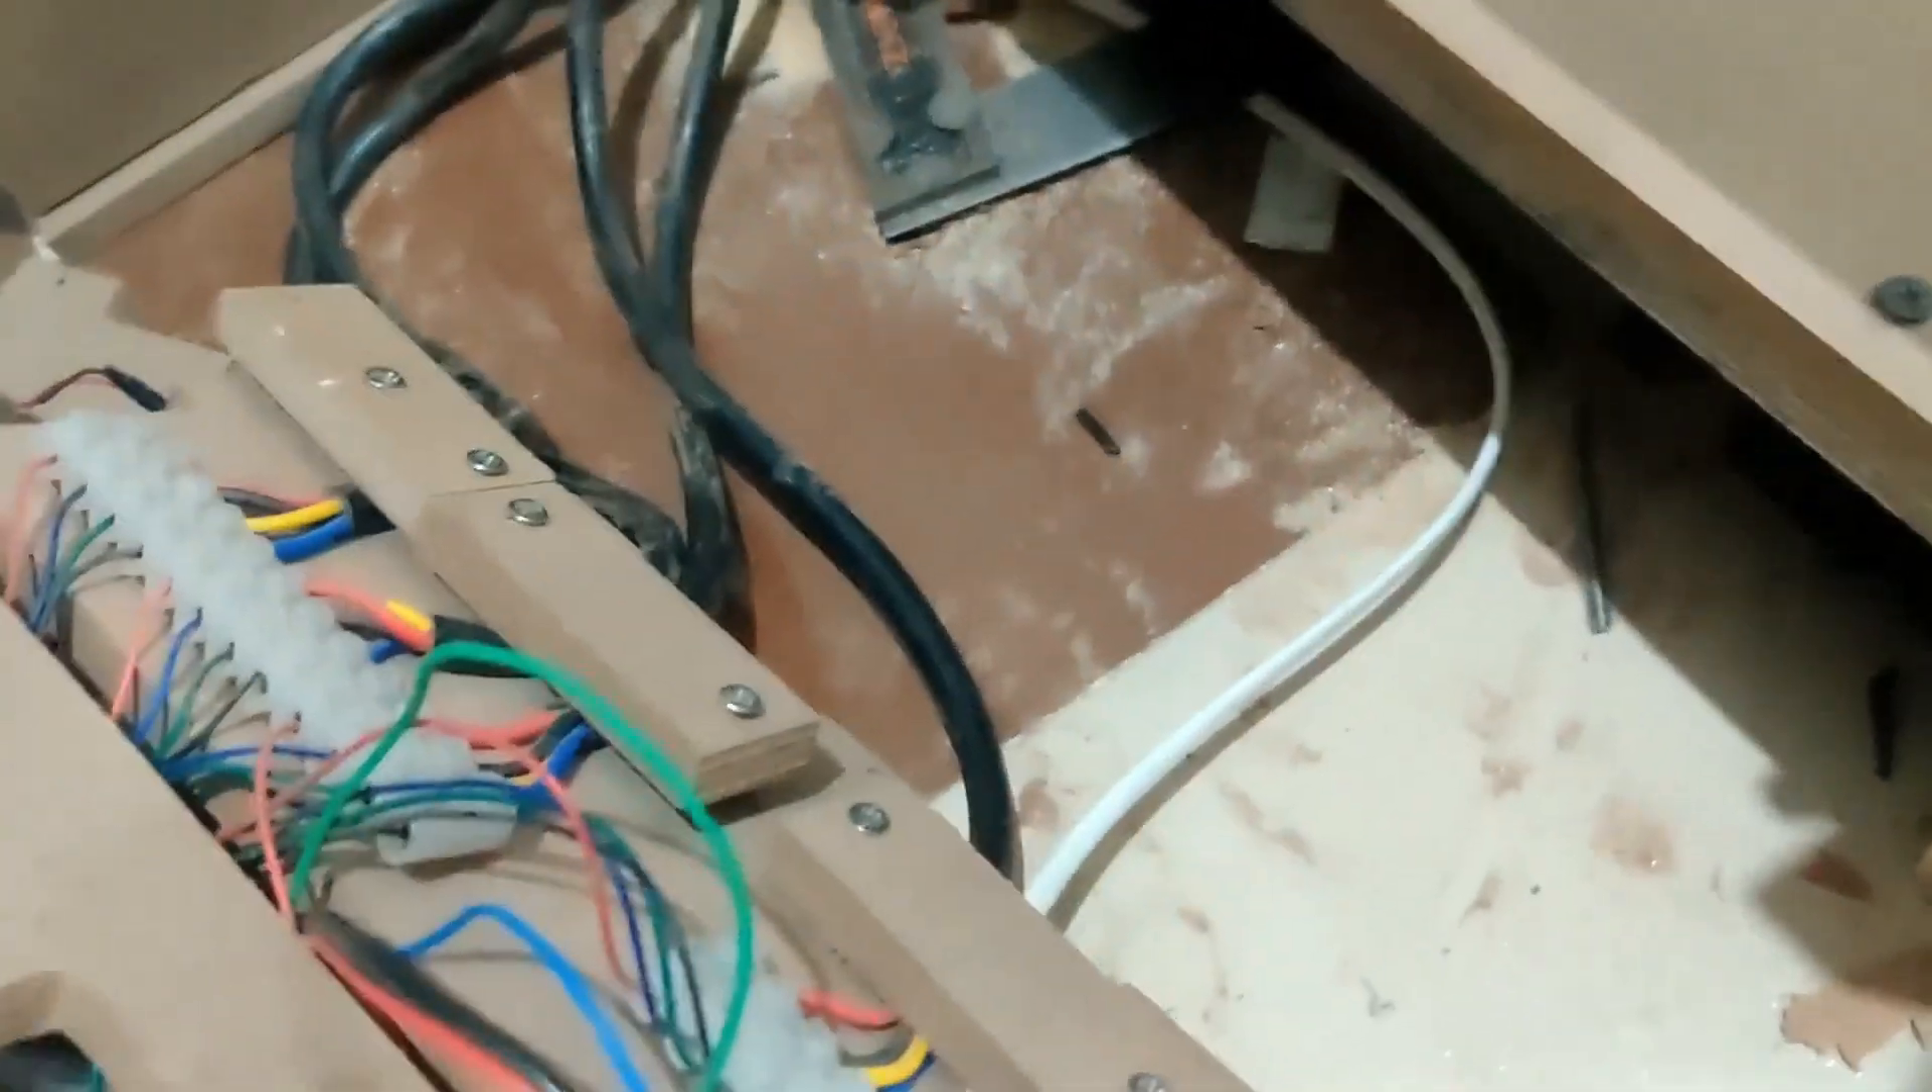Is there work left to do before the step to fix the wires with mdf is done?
No.